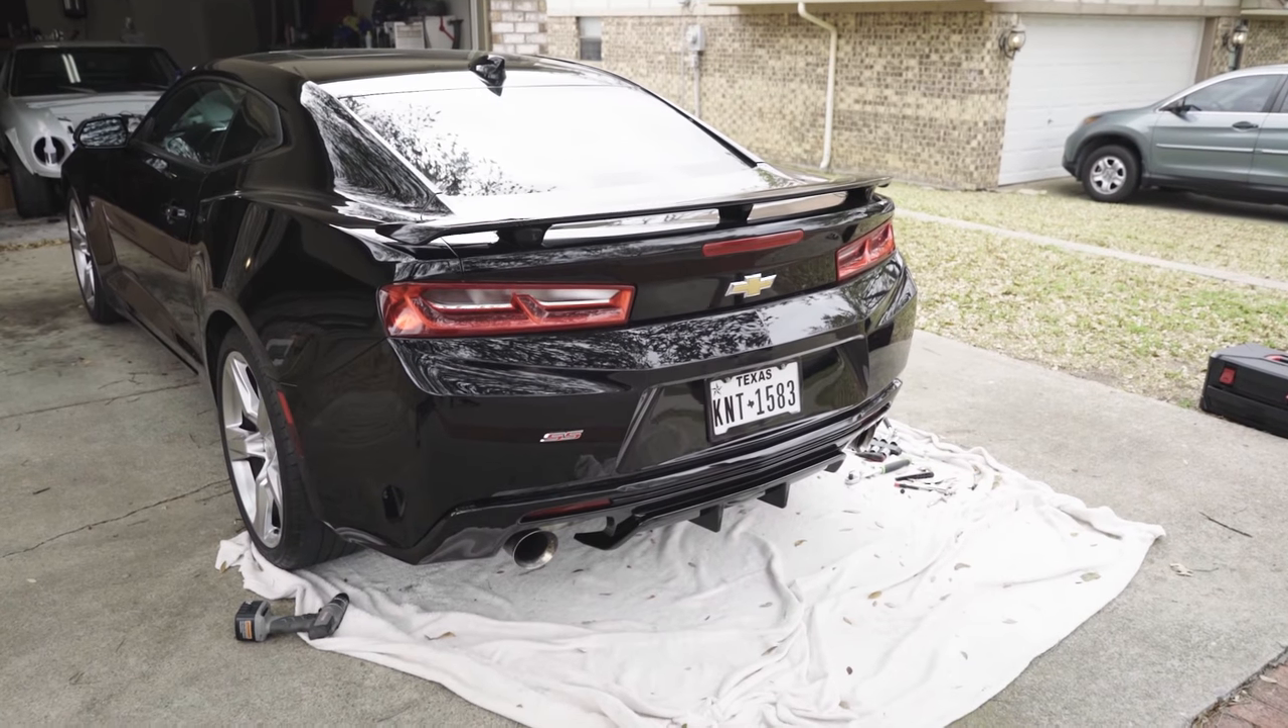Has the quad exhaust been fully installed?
No.